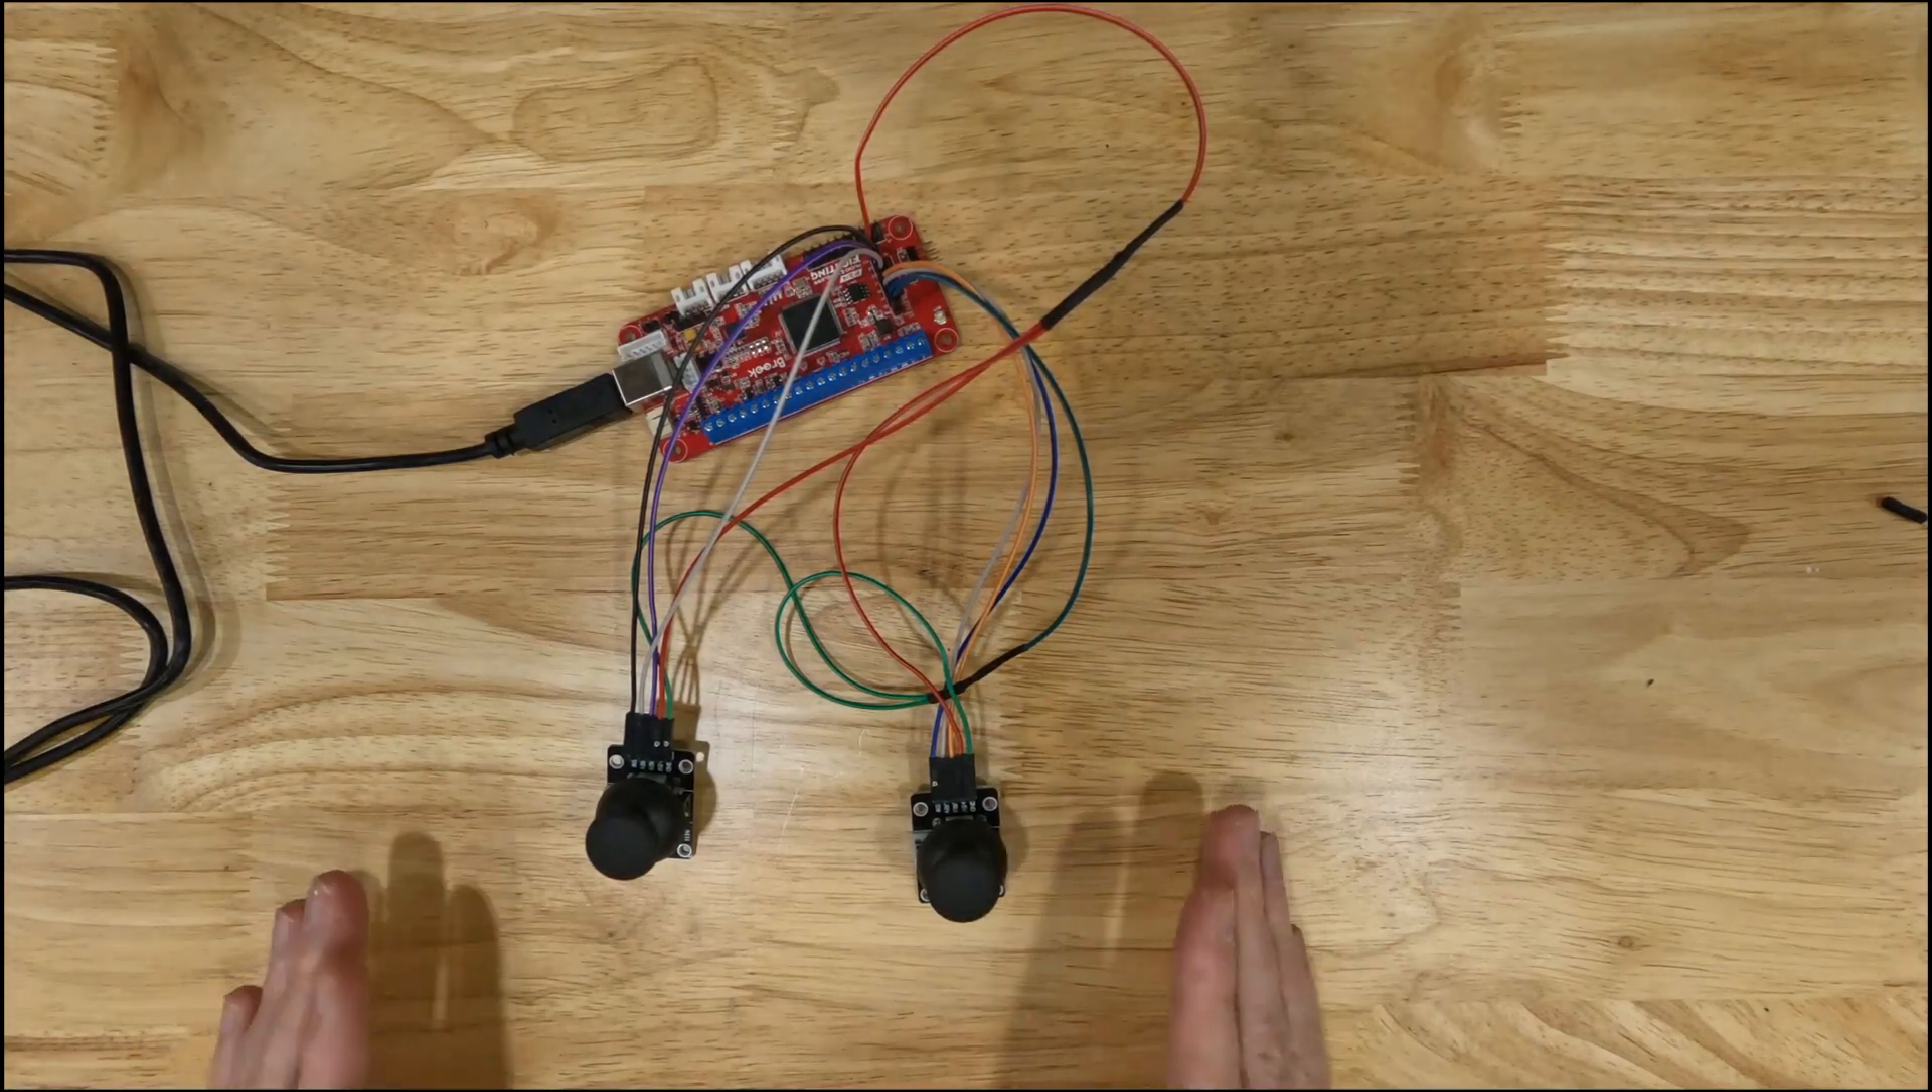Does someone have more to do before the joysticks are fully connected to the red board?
No.